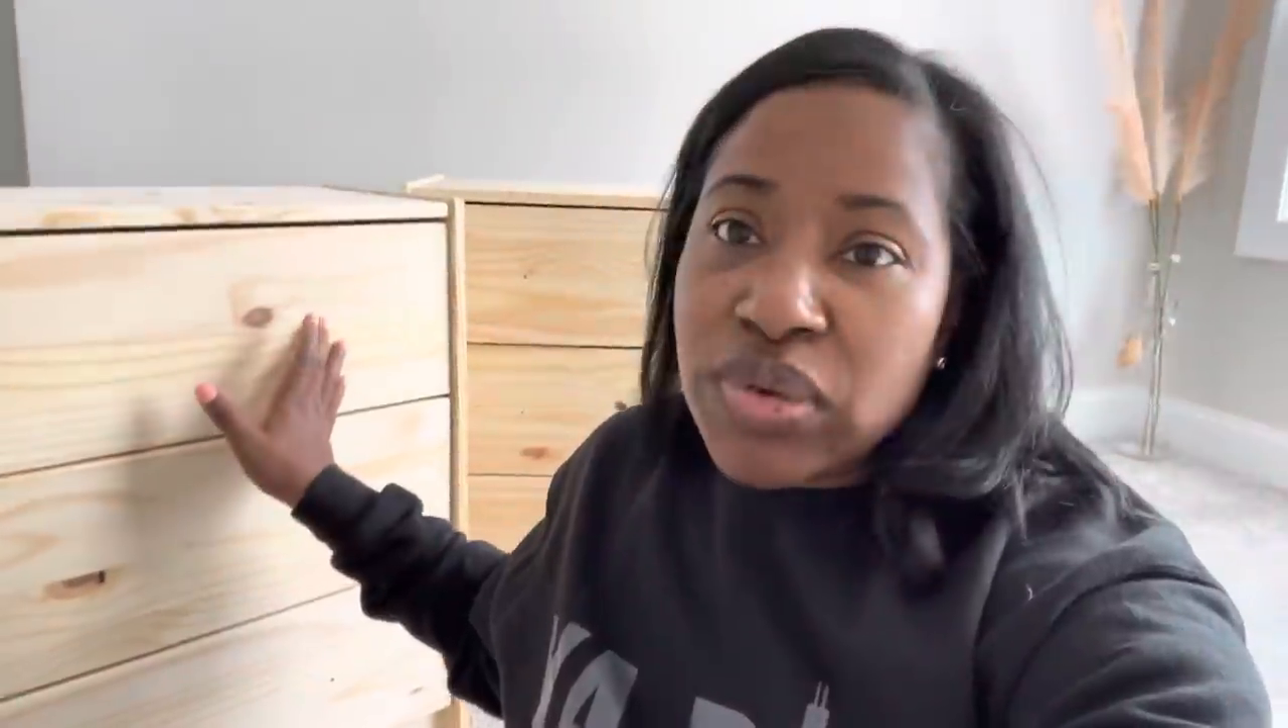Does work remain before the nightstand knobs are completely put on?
Yes.